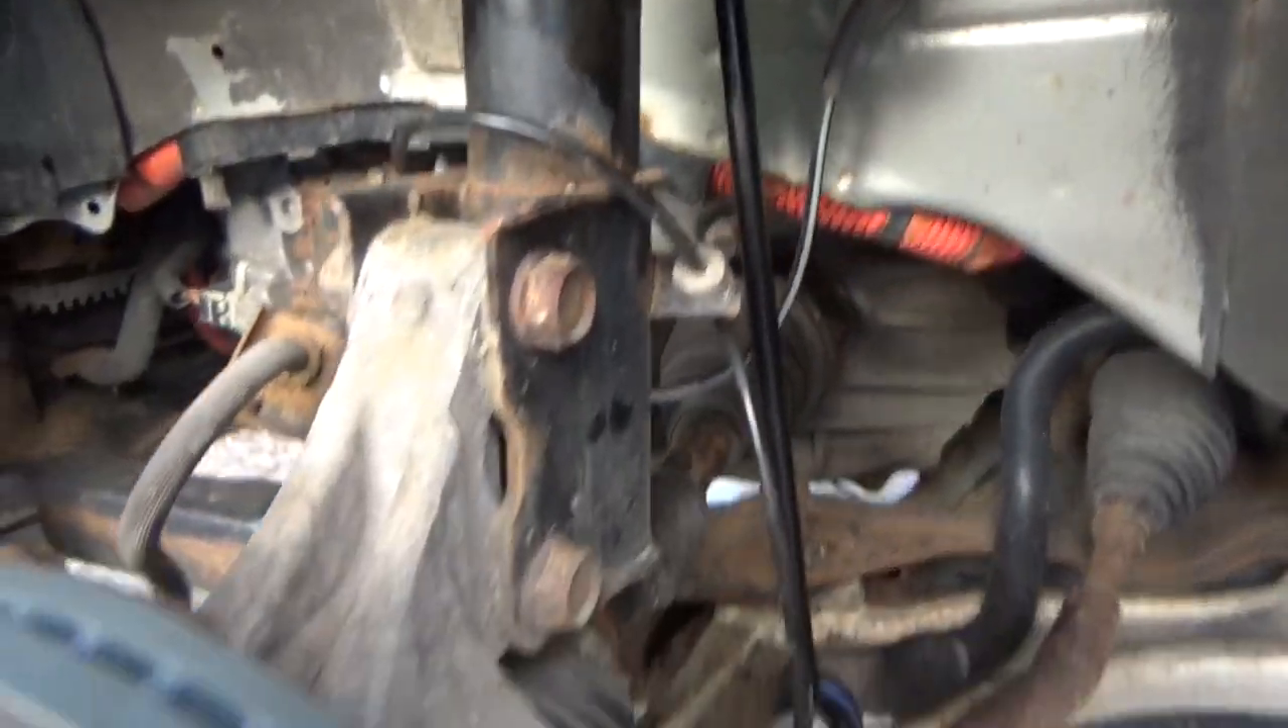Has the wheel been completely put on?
No.